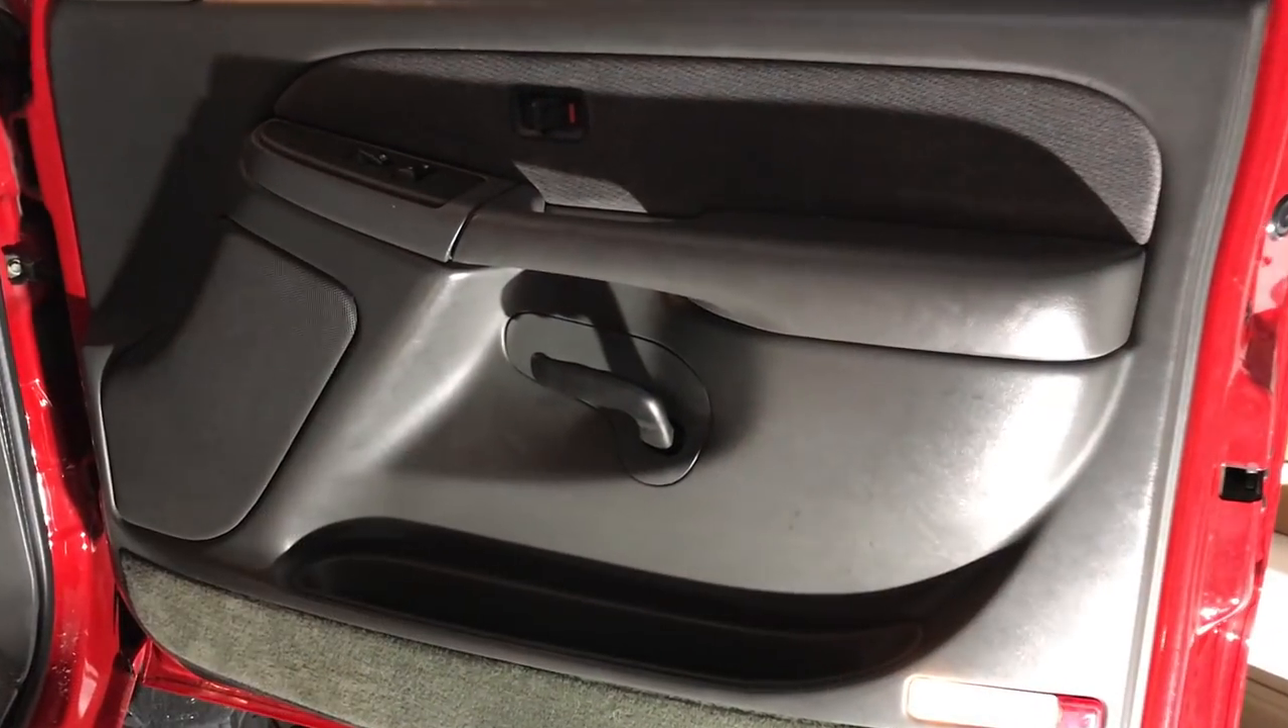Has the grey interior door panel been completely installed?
Yes.